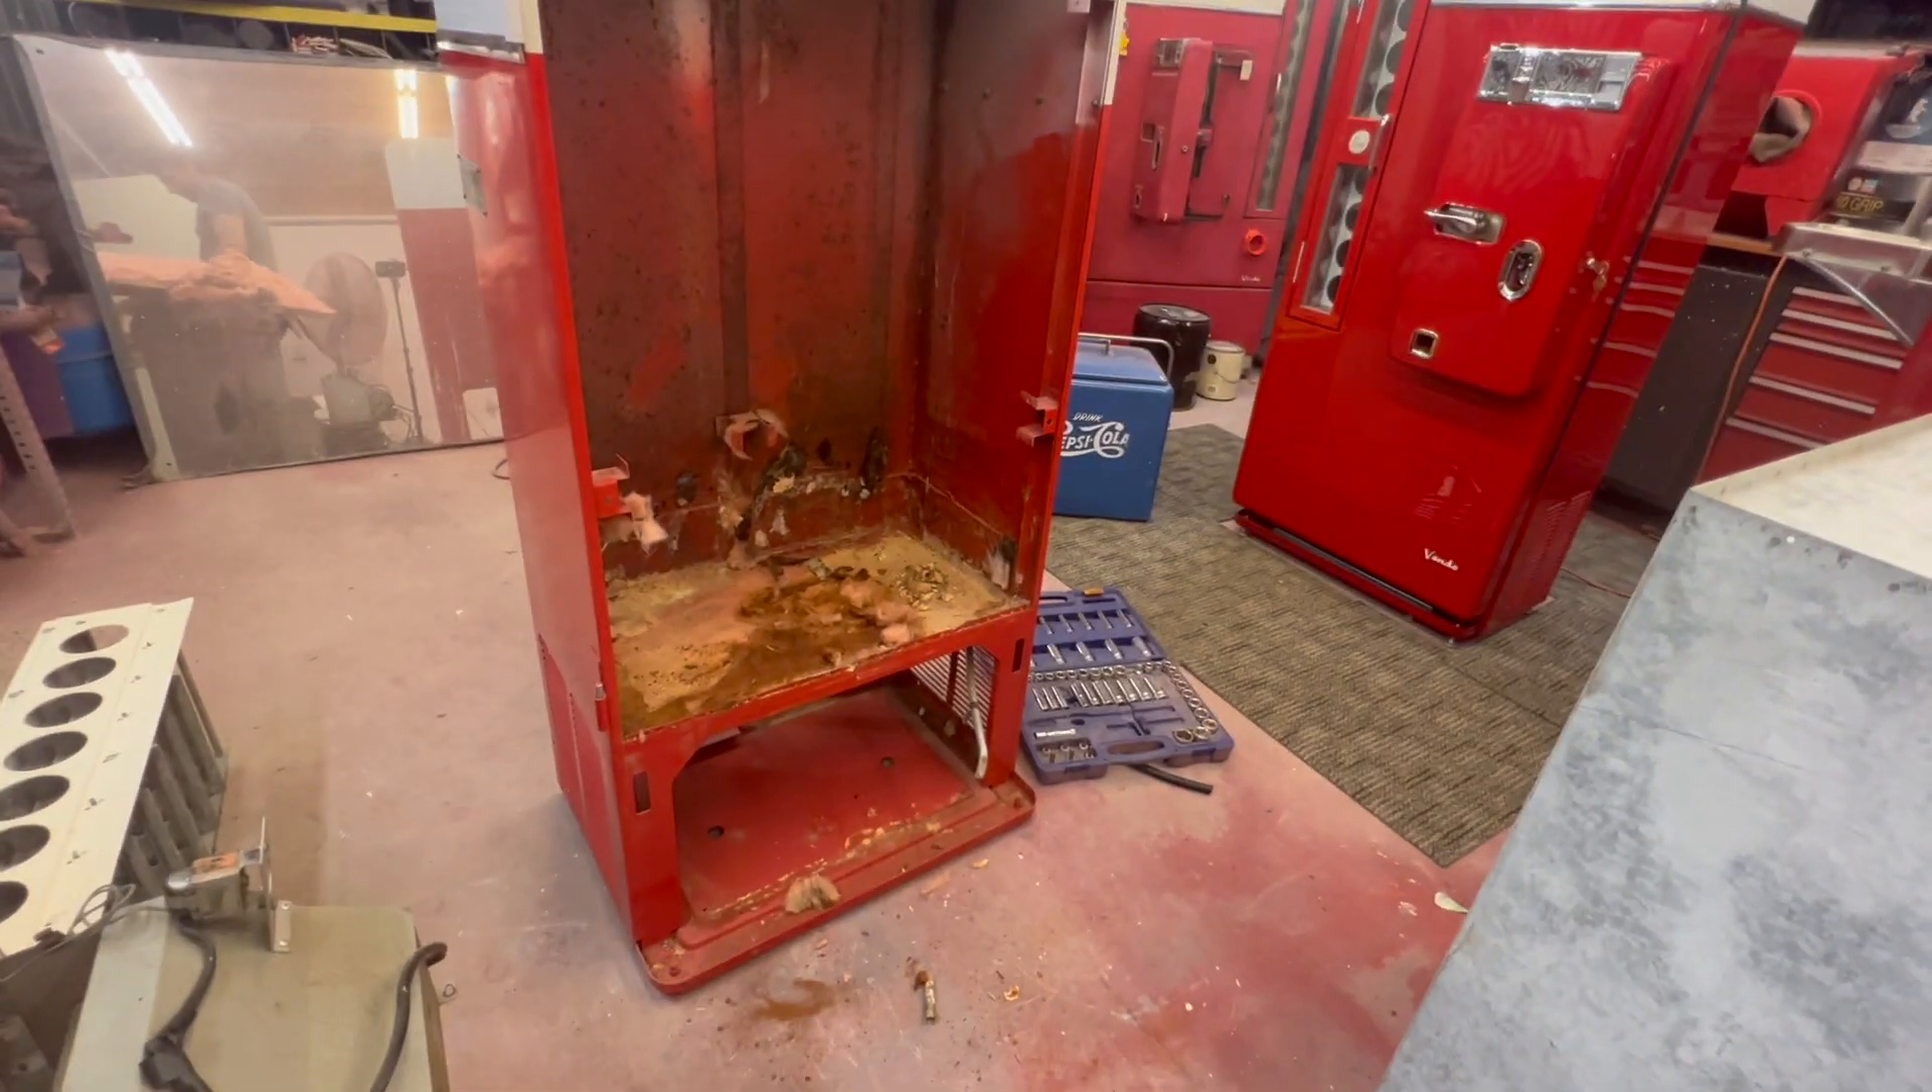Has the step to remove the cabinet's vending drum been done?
Yes.